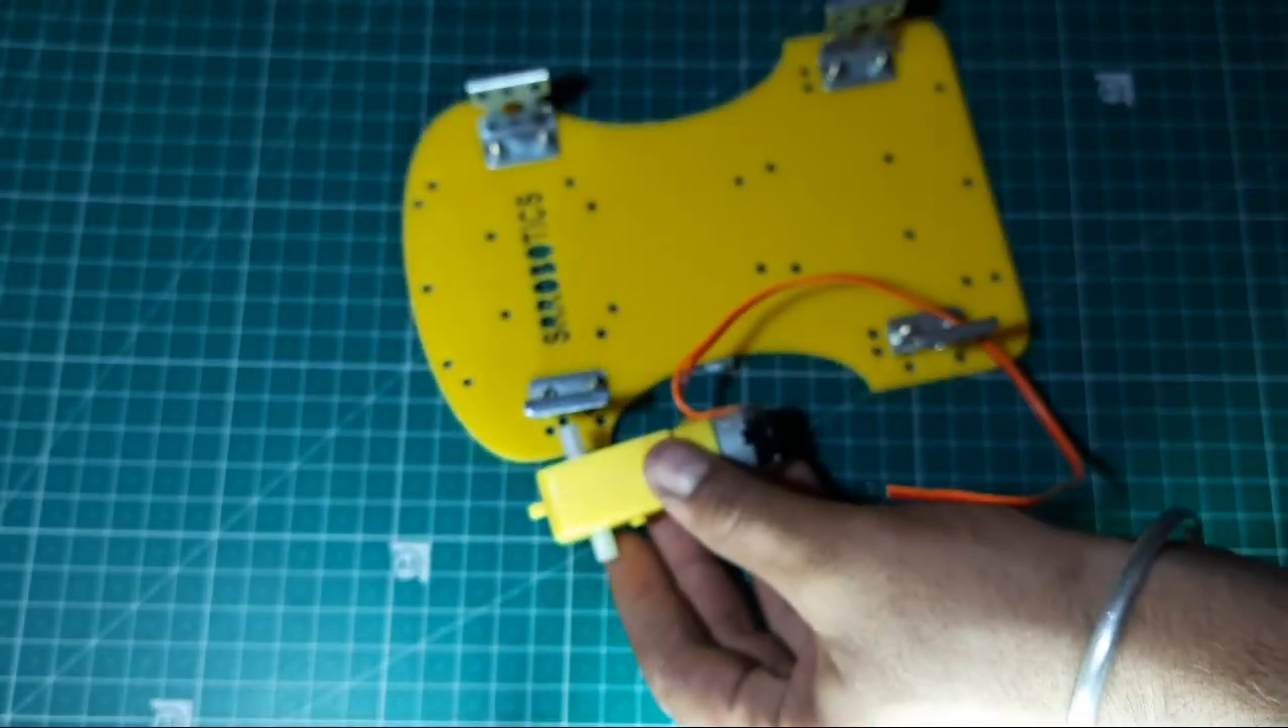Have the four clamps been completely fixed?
Yes.